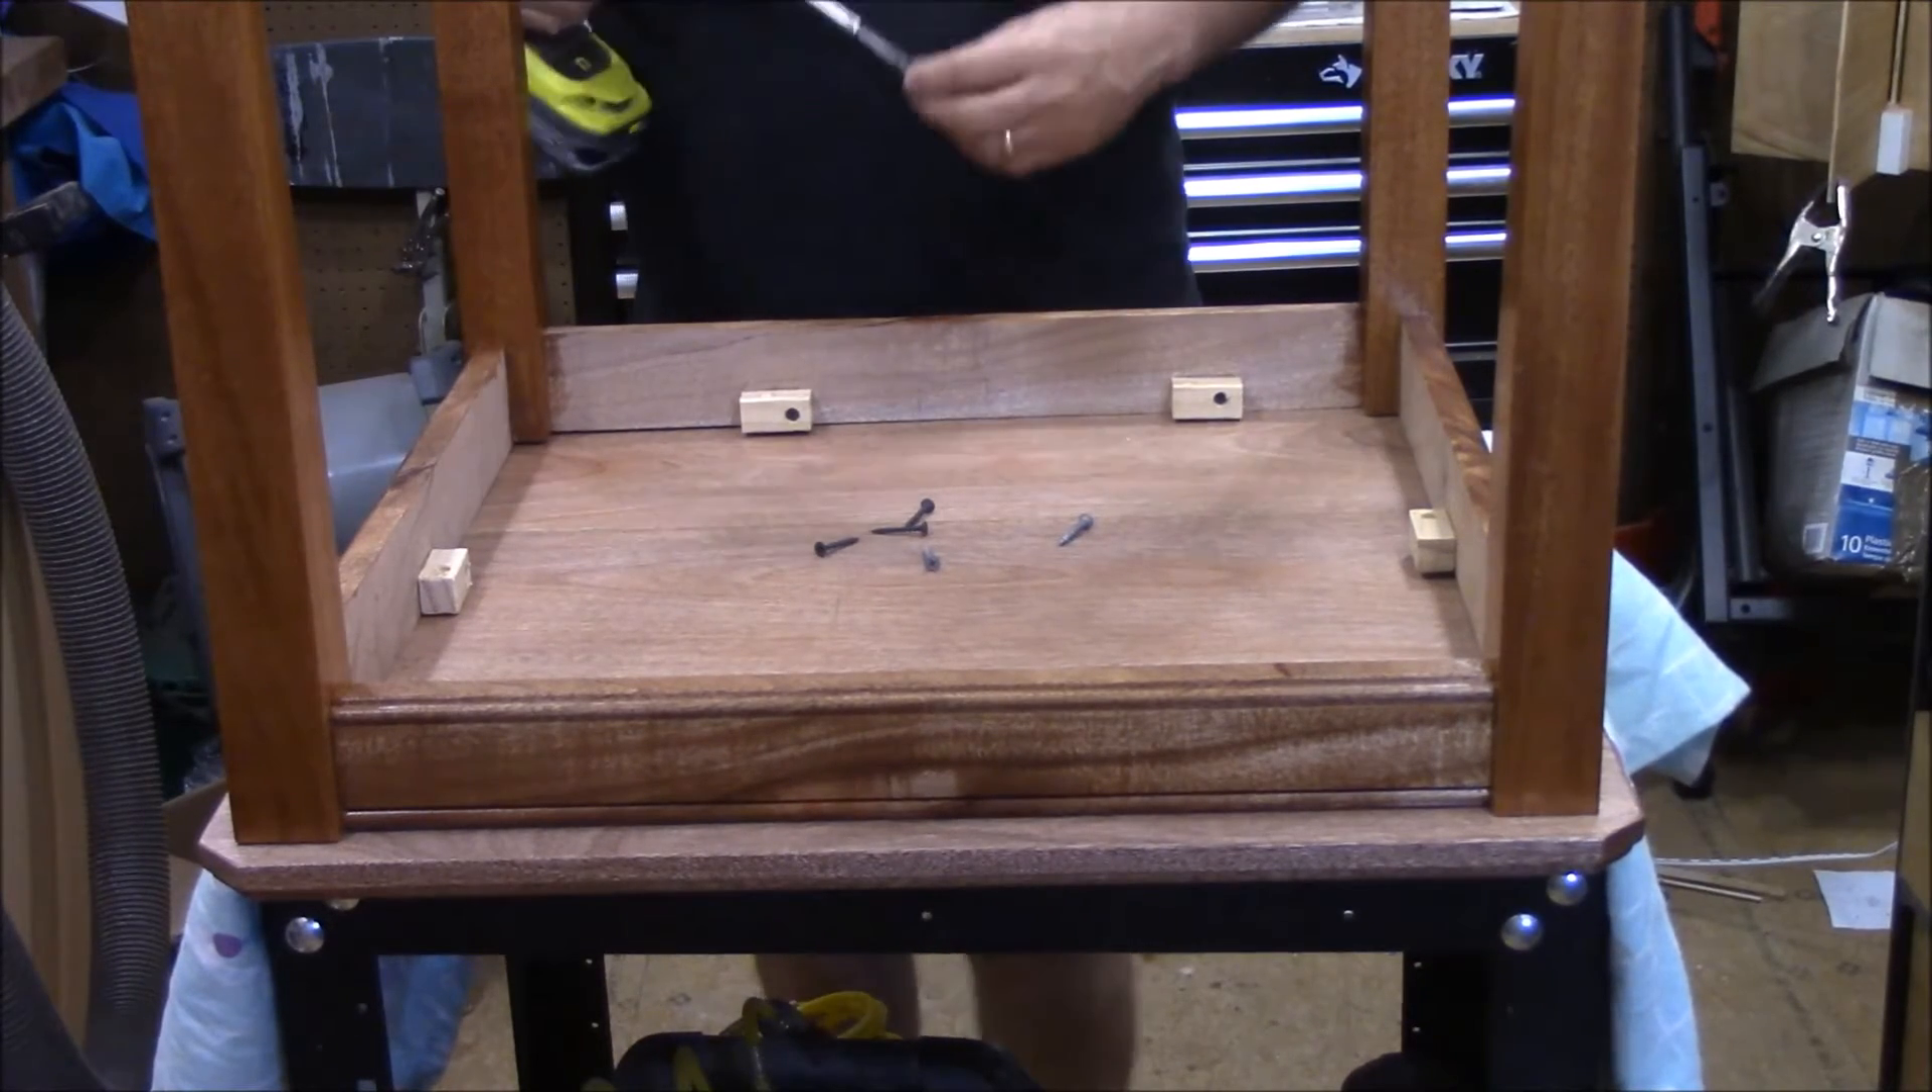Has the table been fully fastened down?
No.